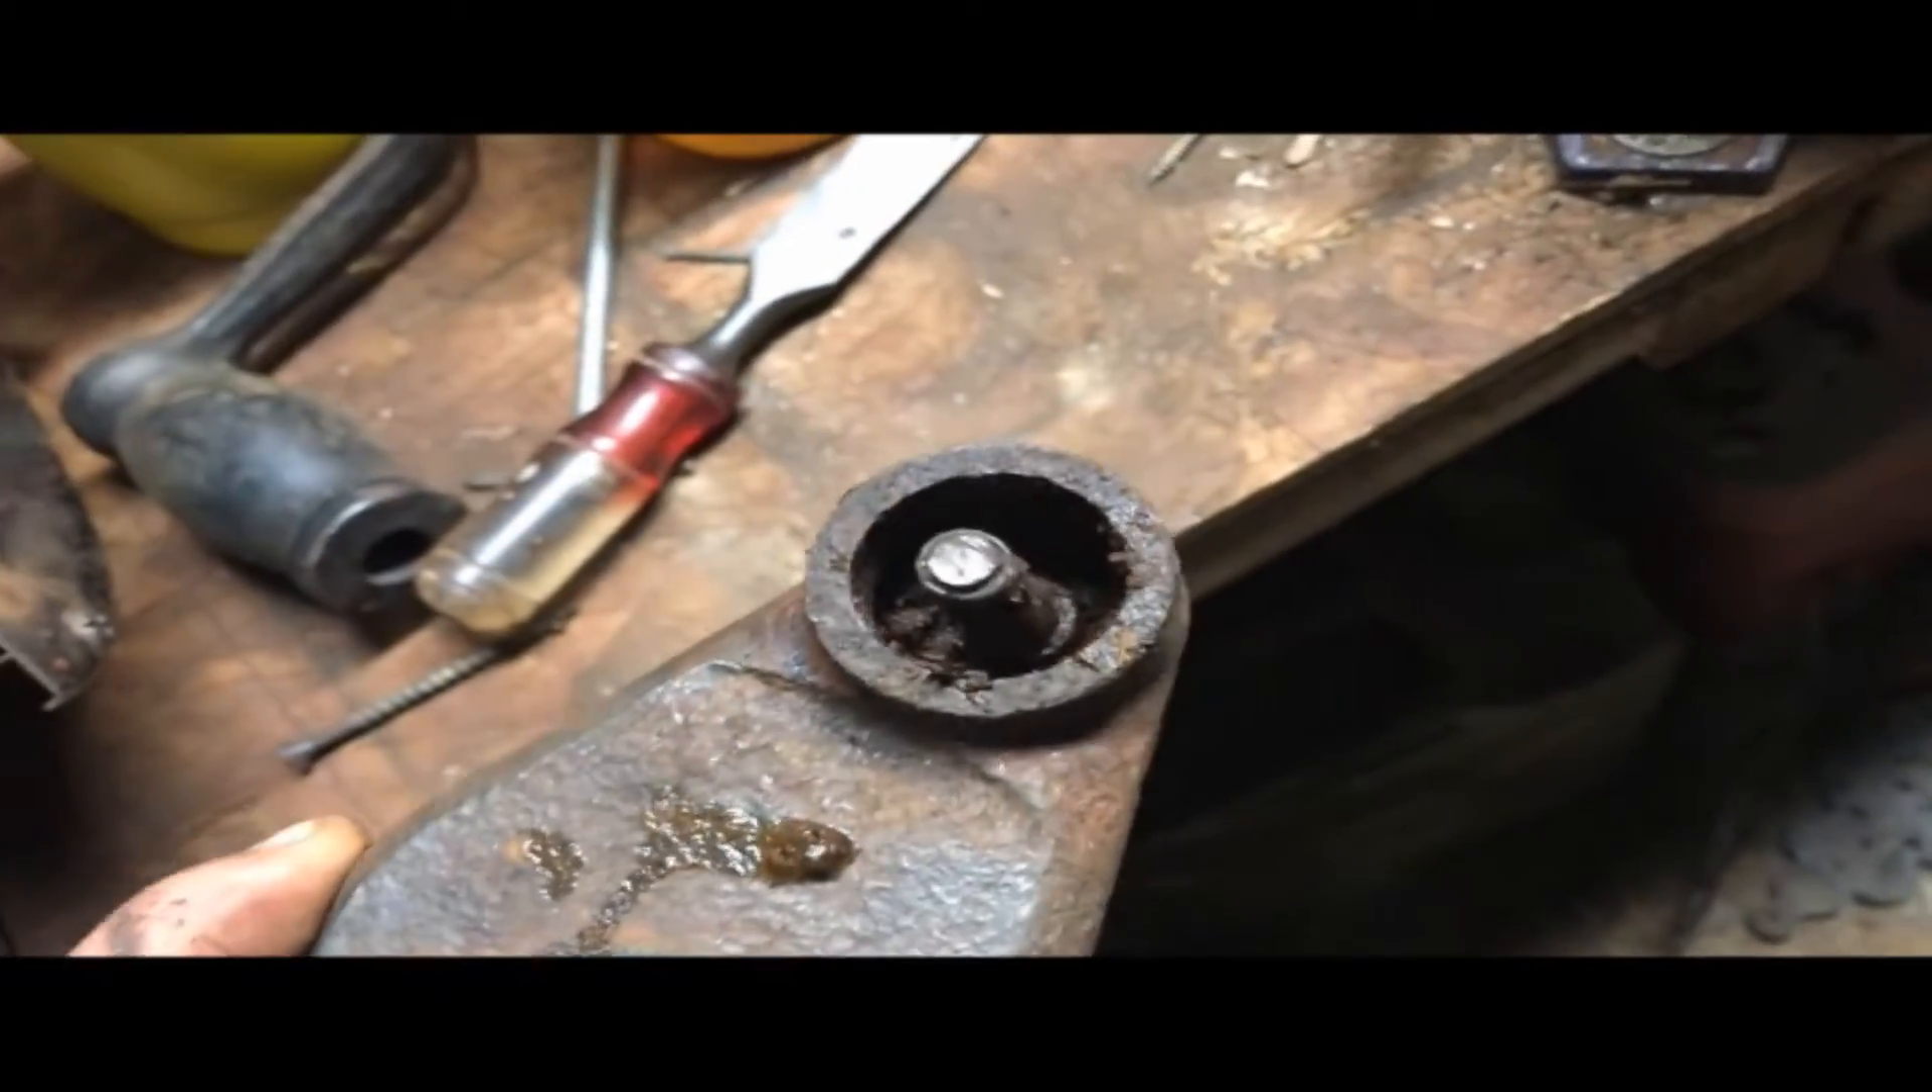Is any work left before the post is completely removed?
Yes.